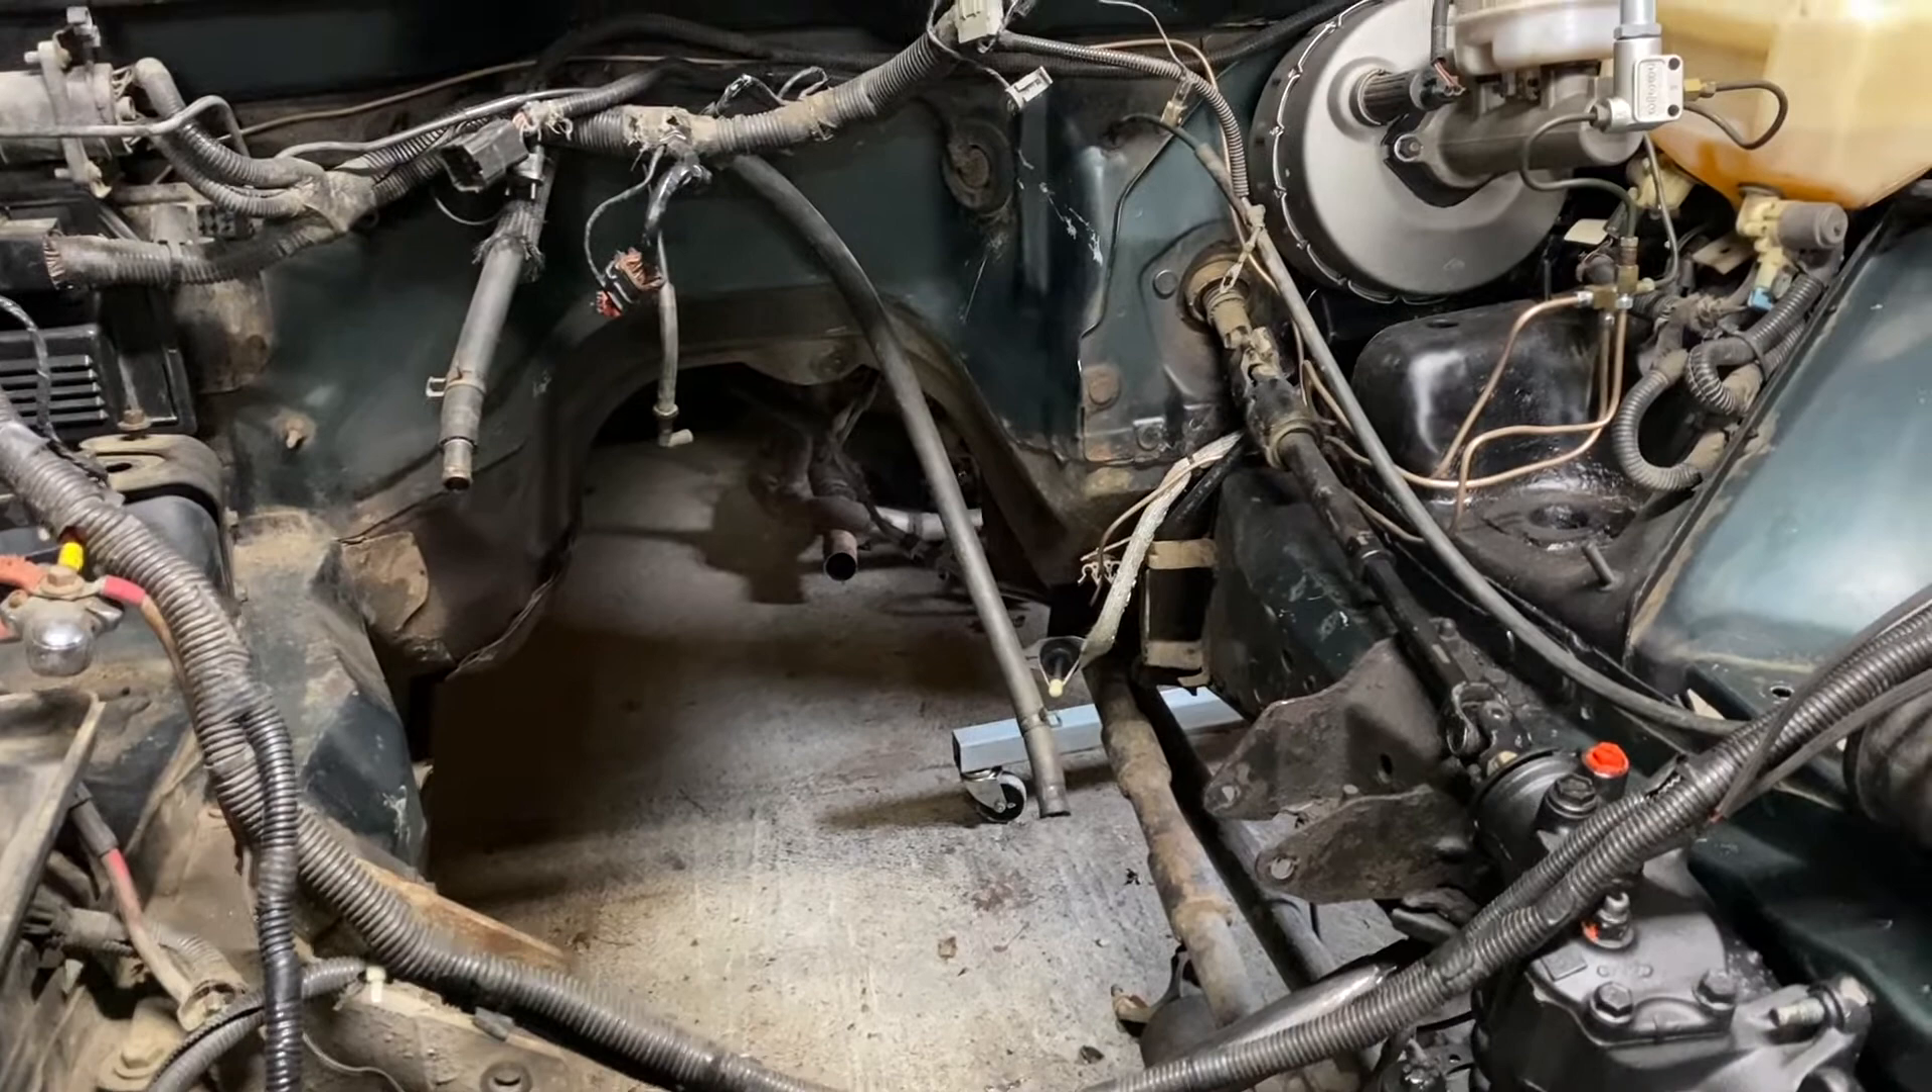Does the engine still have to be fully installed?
Yes.